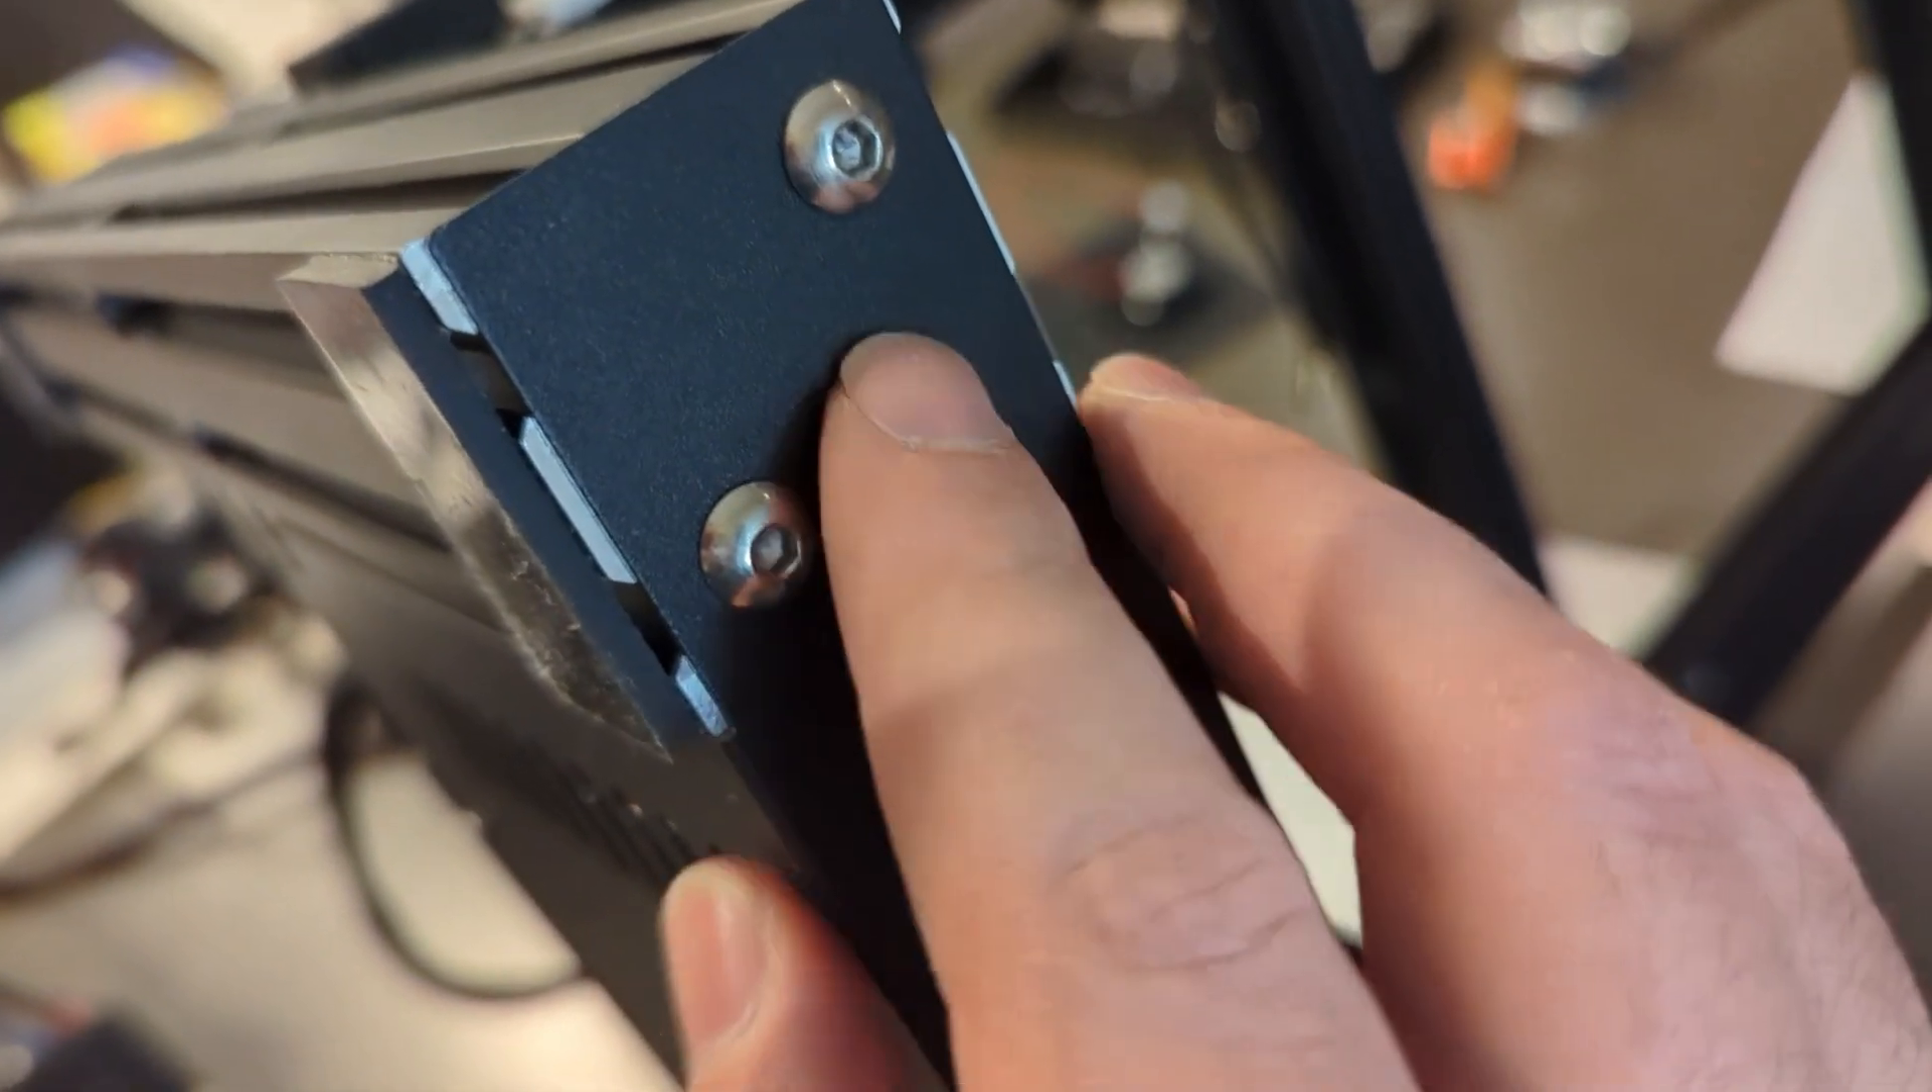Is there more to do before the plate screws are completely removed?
Yes.